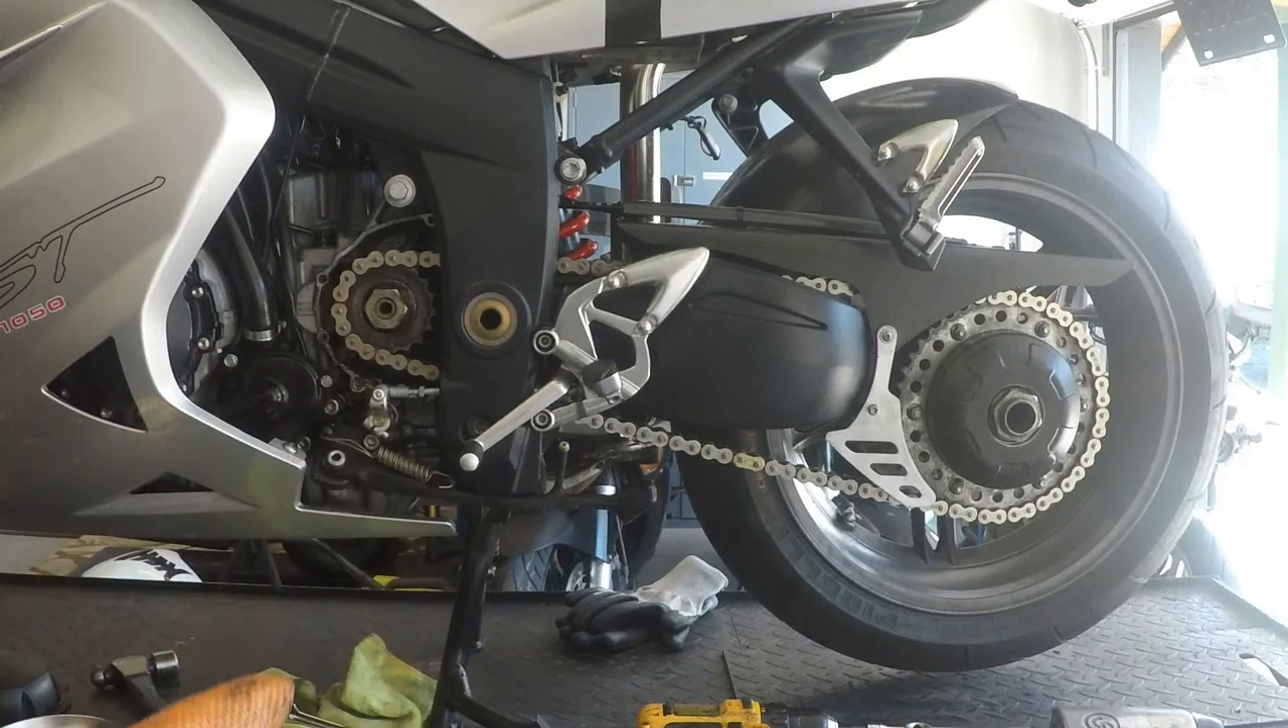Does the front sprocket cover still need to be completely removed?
No.